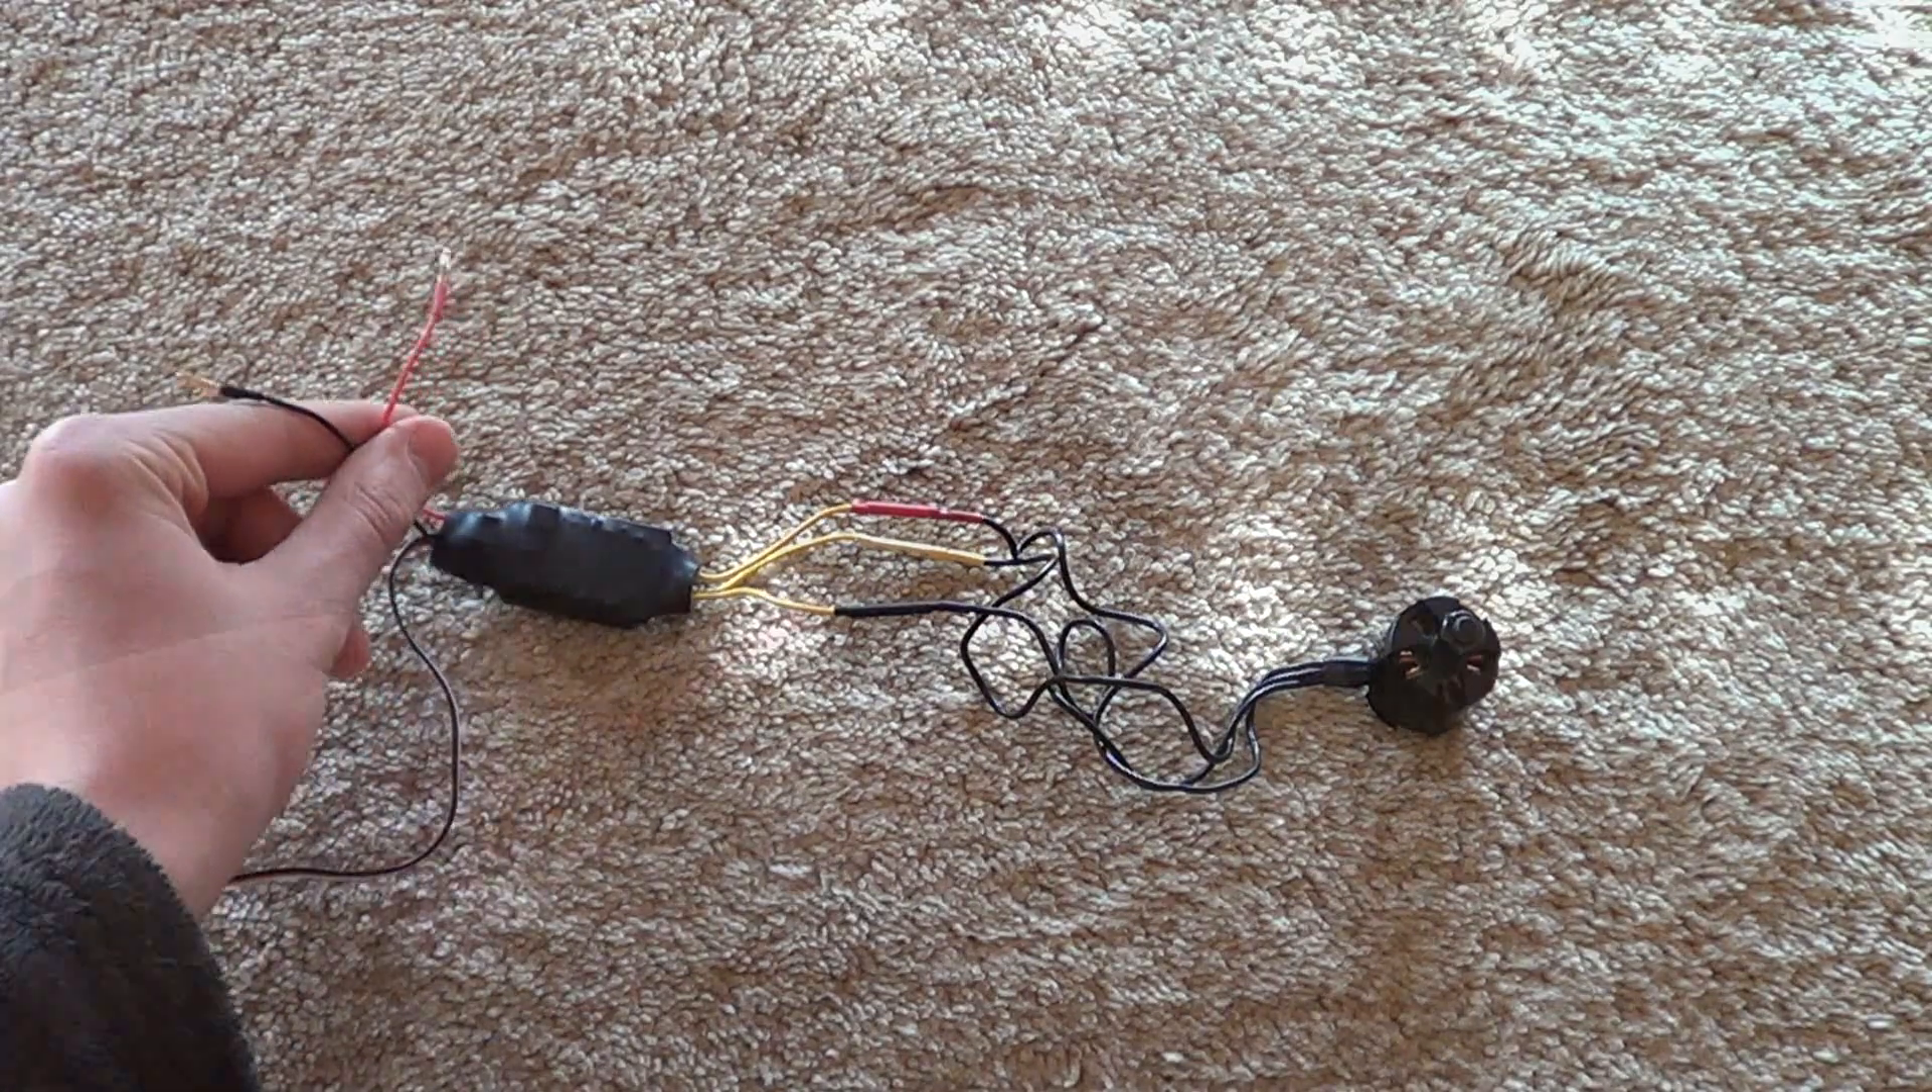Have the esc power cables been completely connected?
No.